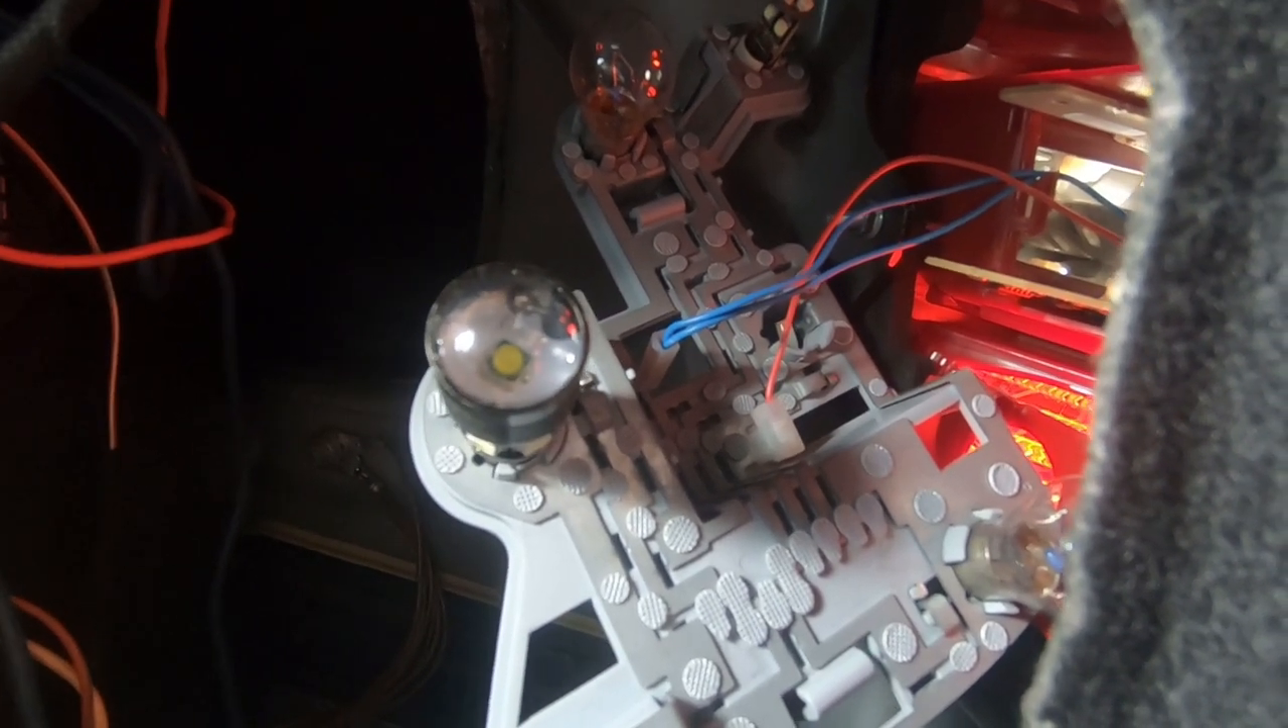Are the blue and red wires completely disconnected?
No.